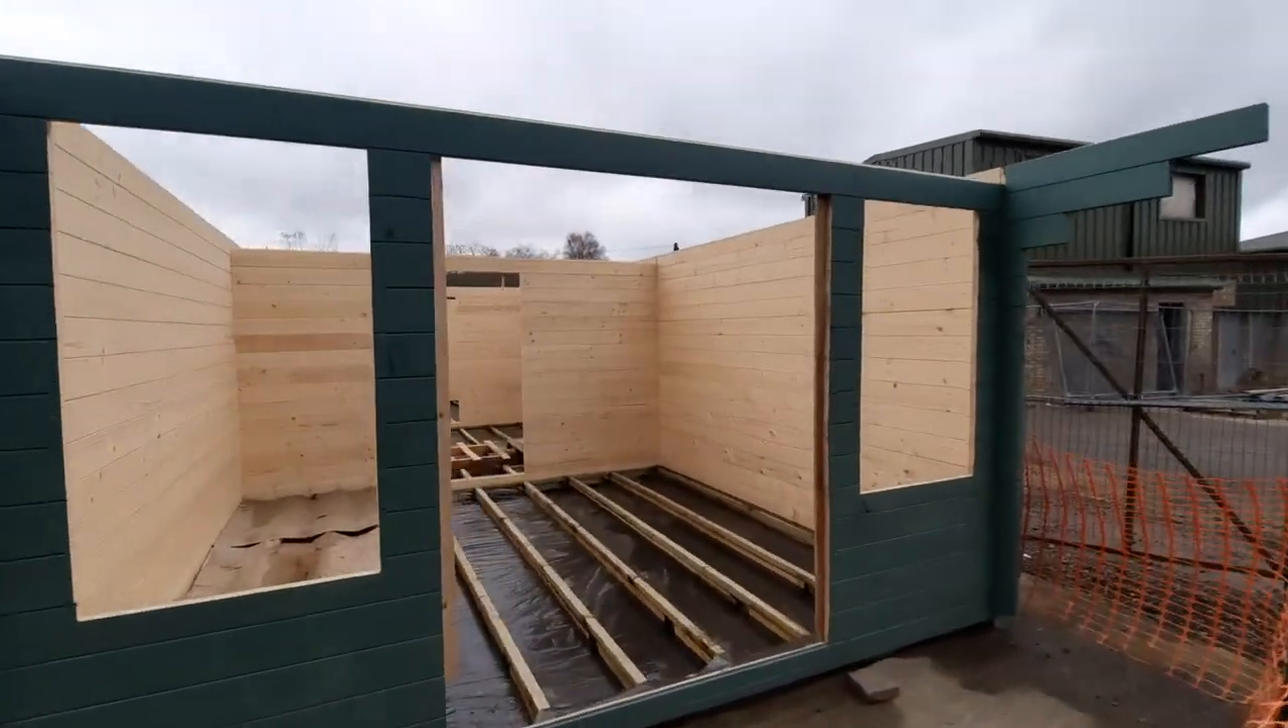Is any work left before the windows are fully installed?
Yes.